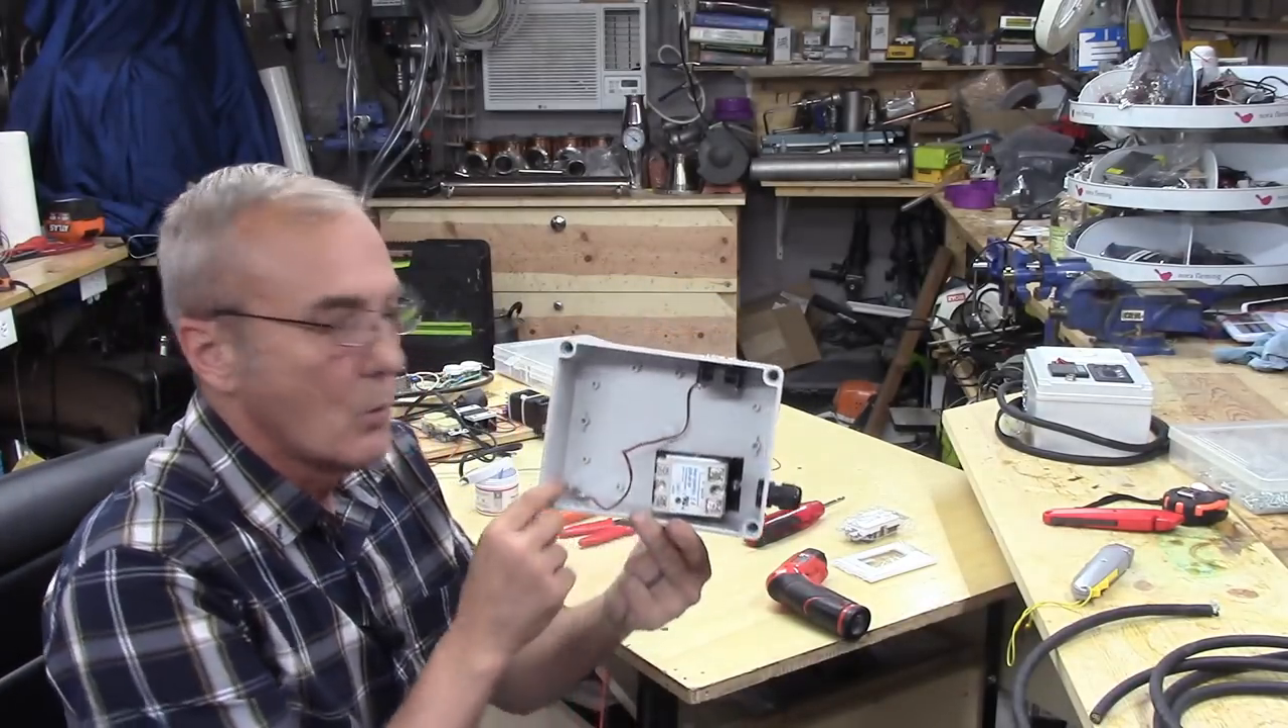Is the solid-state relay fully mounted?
Yes.